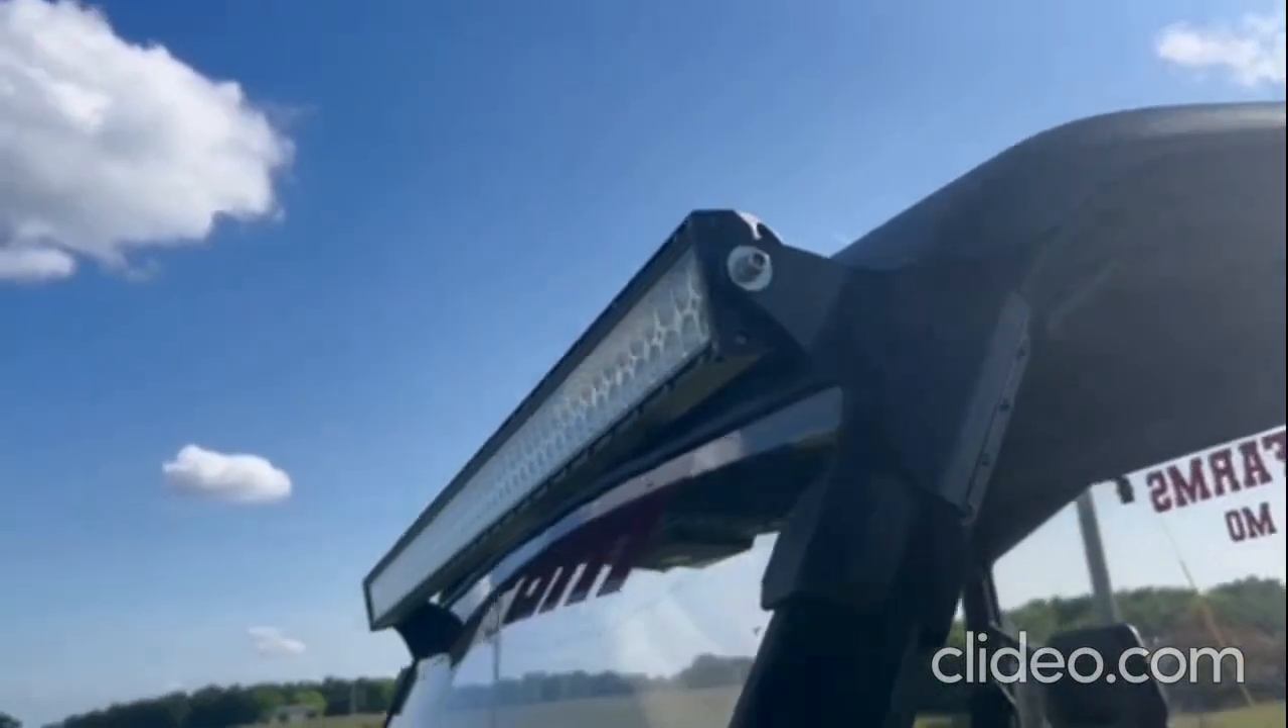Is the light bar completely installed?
Yes.